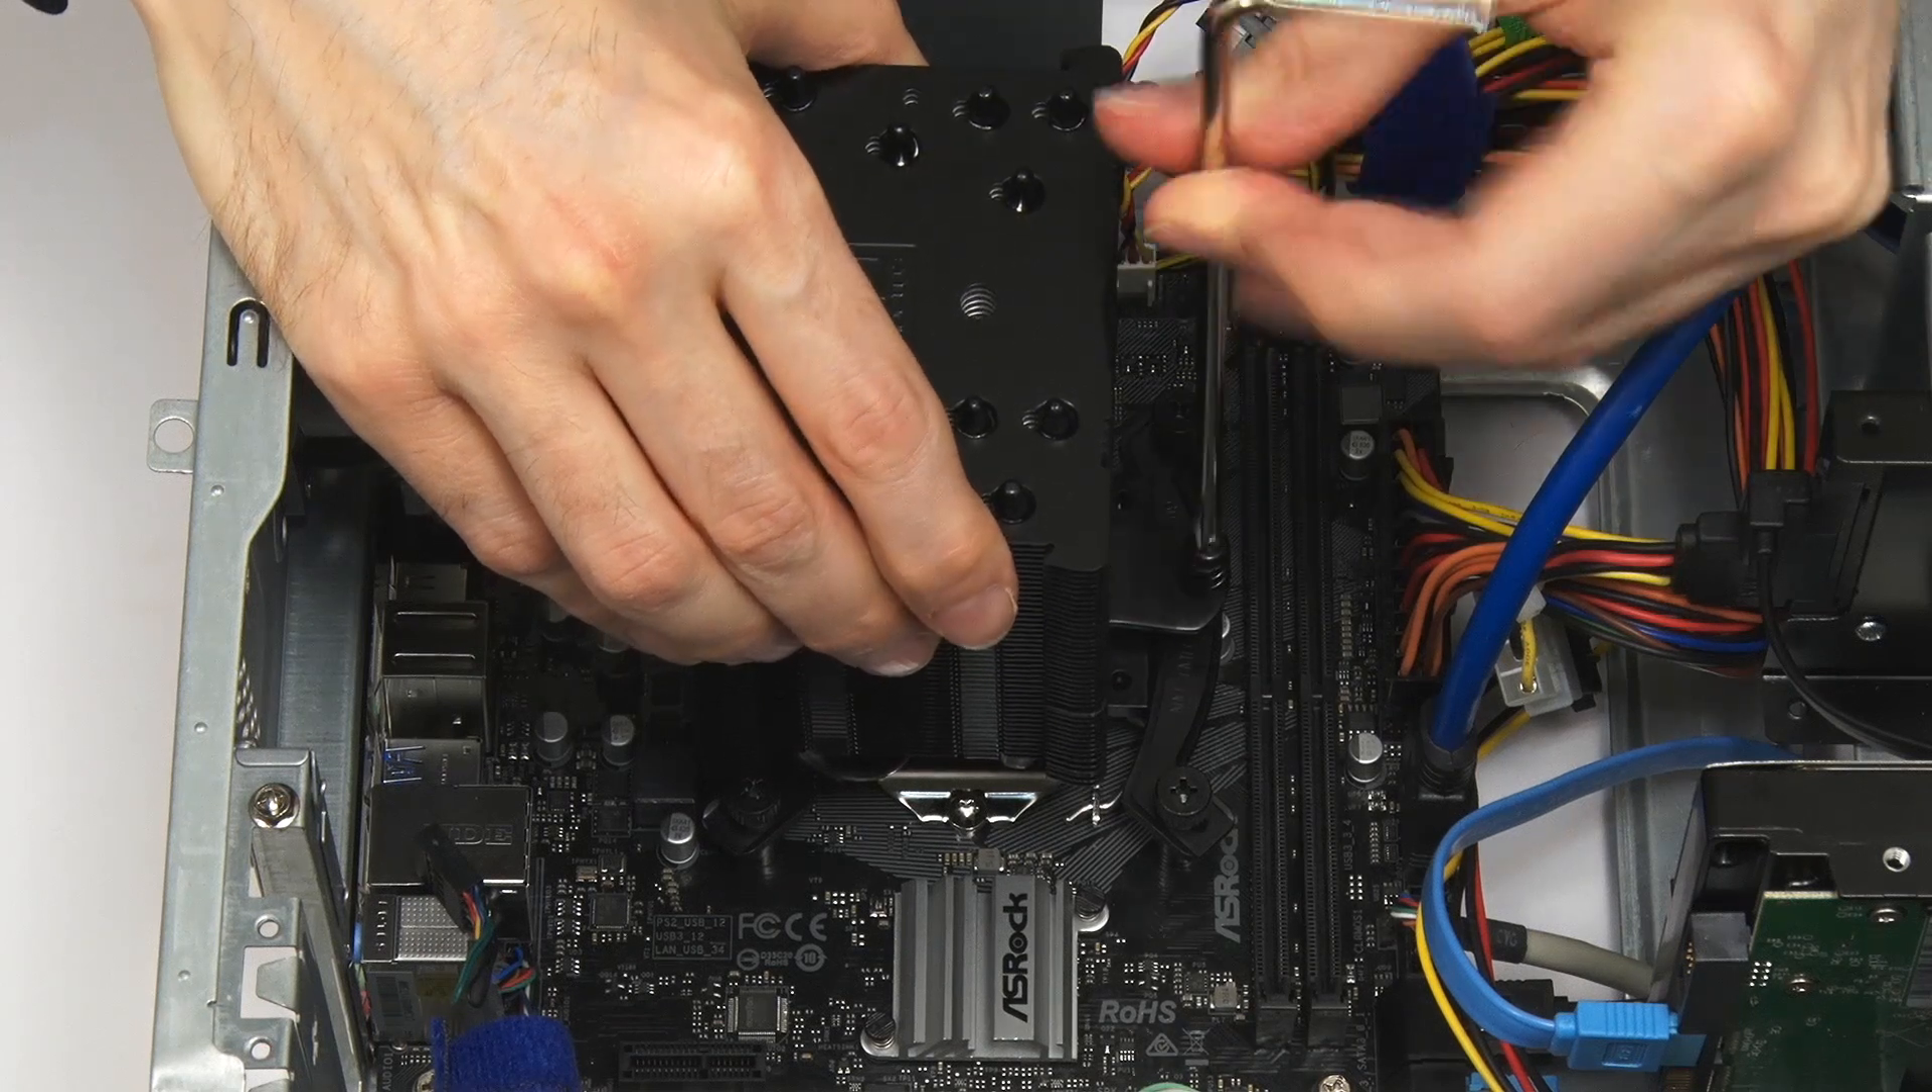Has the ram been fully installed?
No.